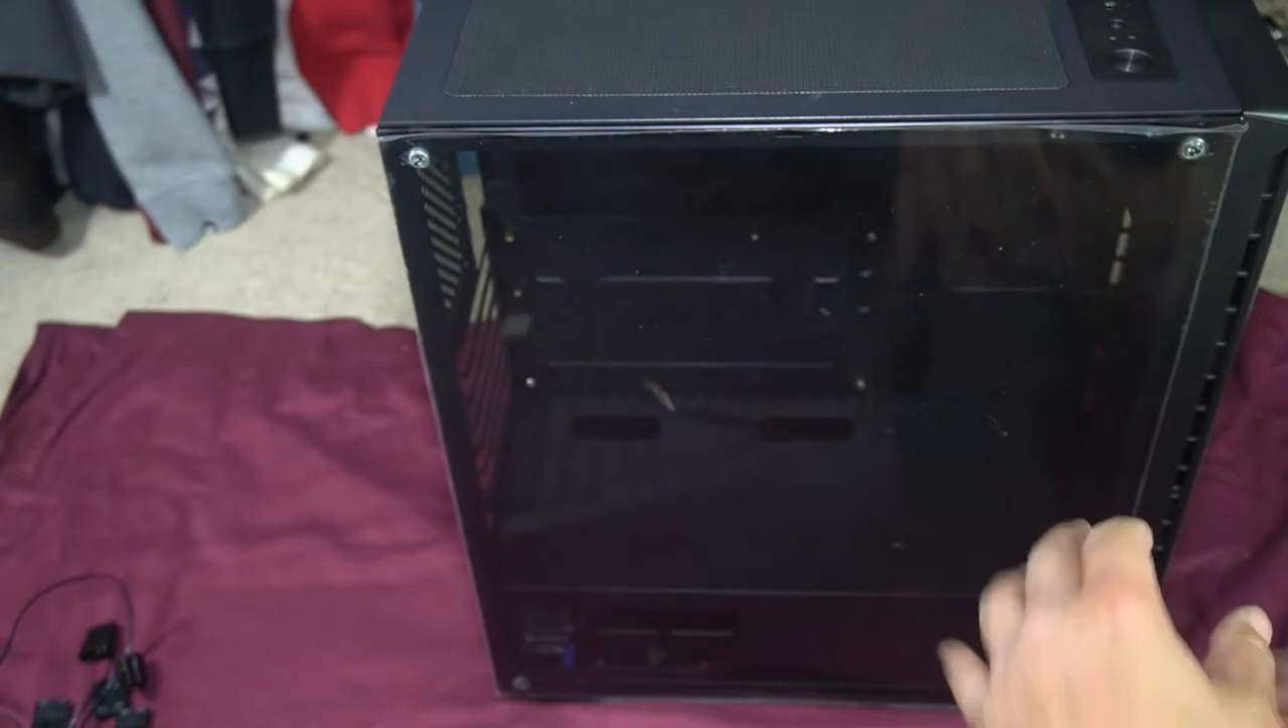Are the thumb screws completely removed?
No.